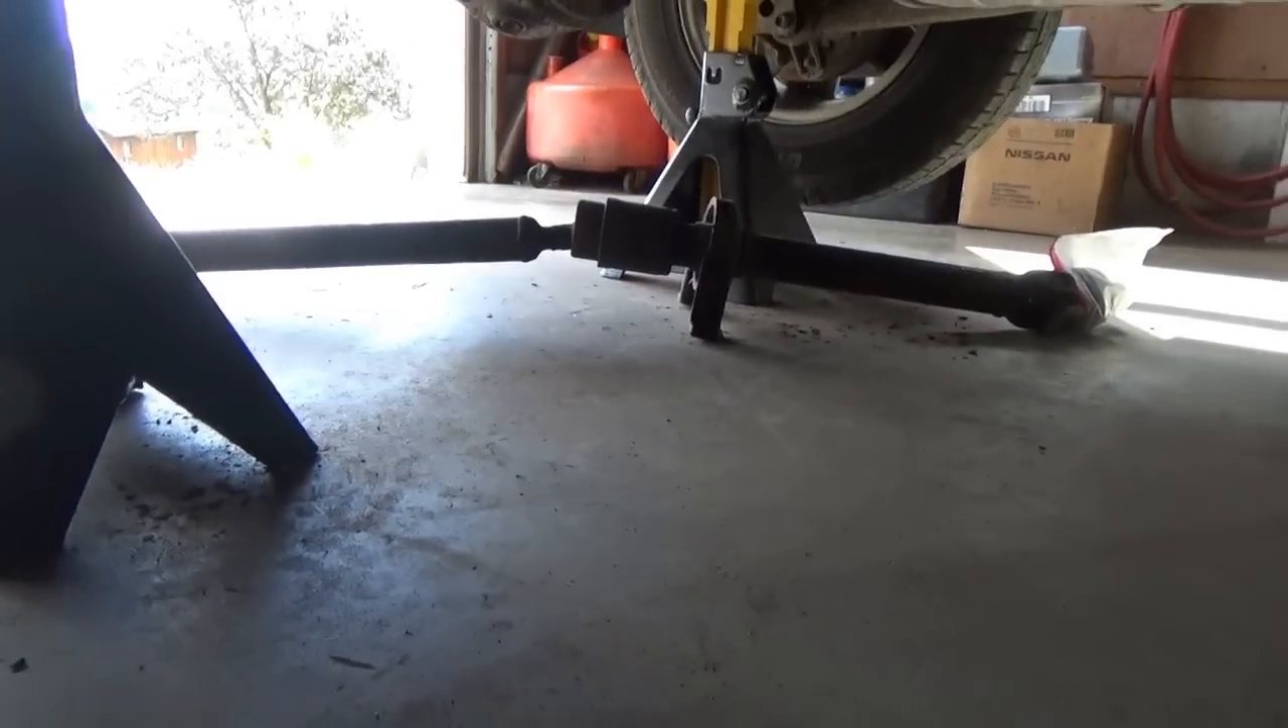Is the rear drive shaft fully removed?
Yes.